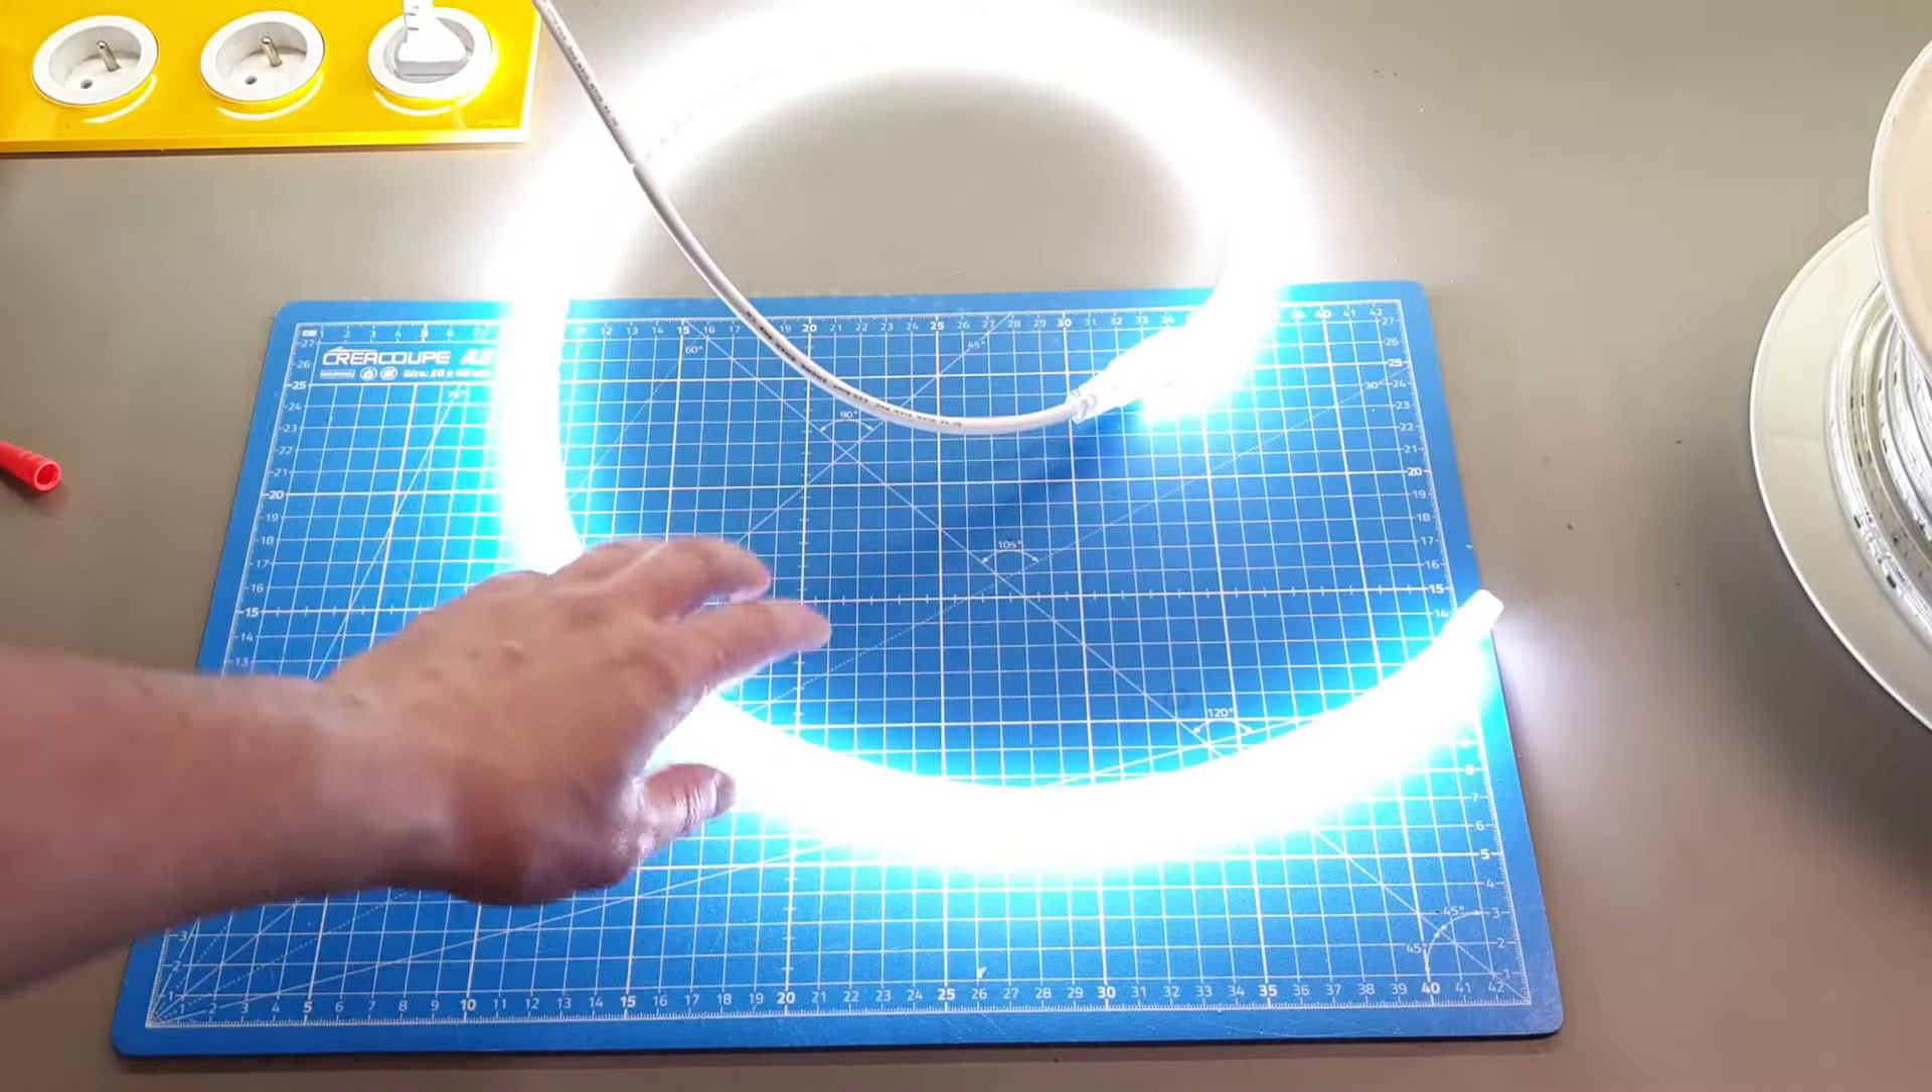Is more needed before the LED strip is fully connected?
No.